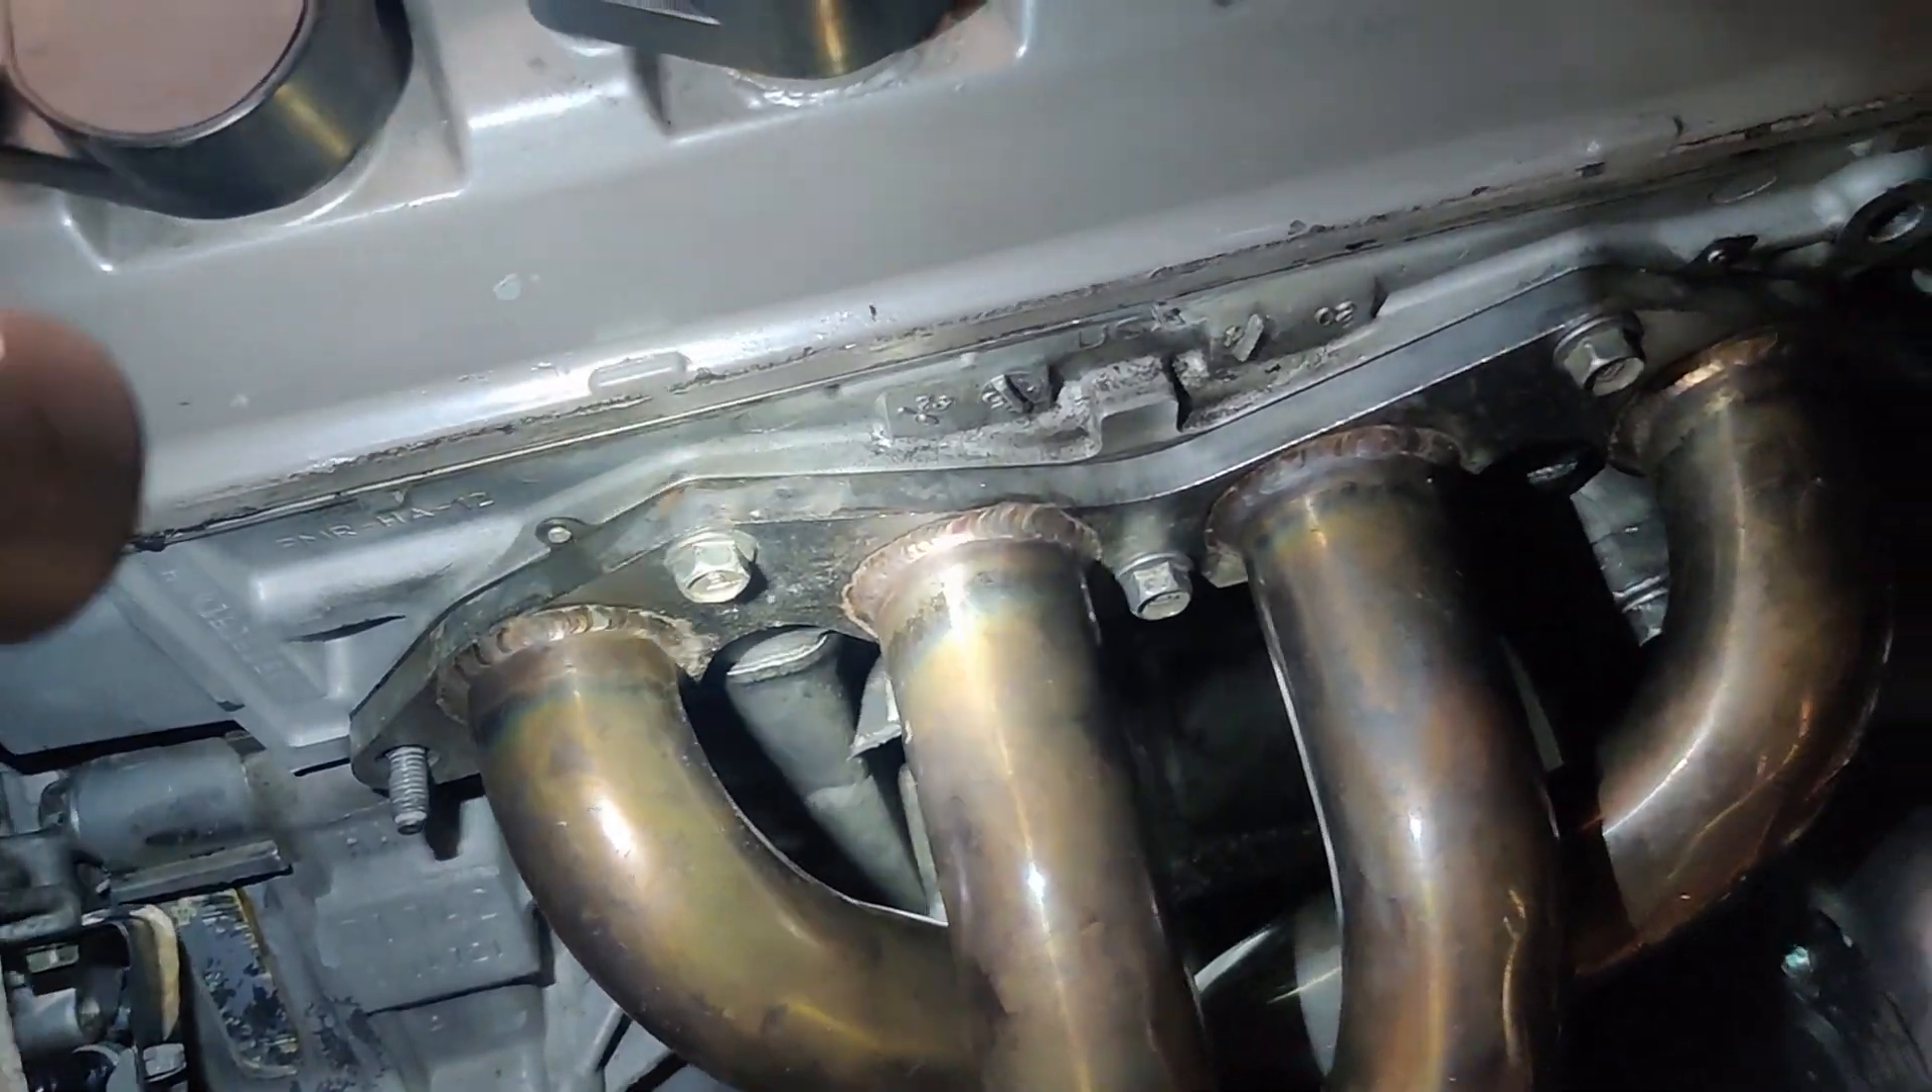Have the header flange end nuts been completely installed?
No.